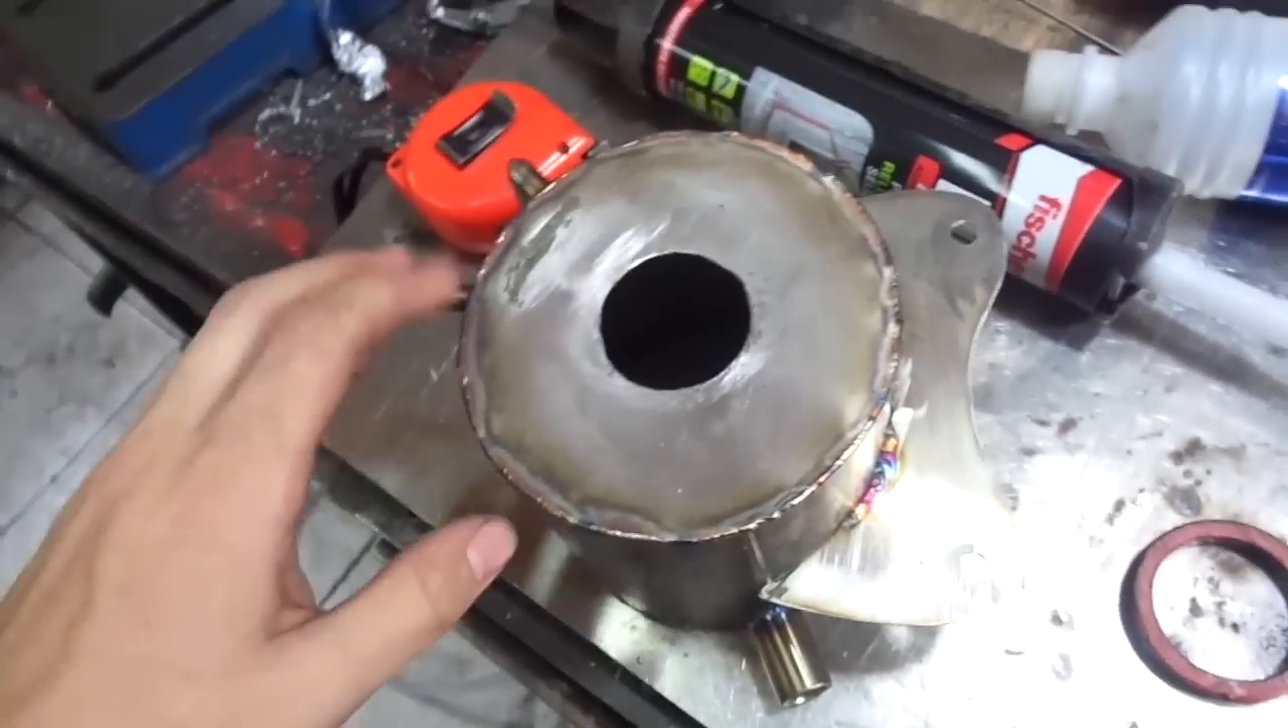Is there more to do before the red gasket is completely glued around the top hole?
Yes.